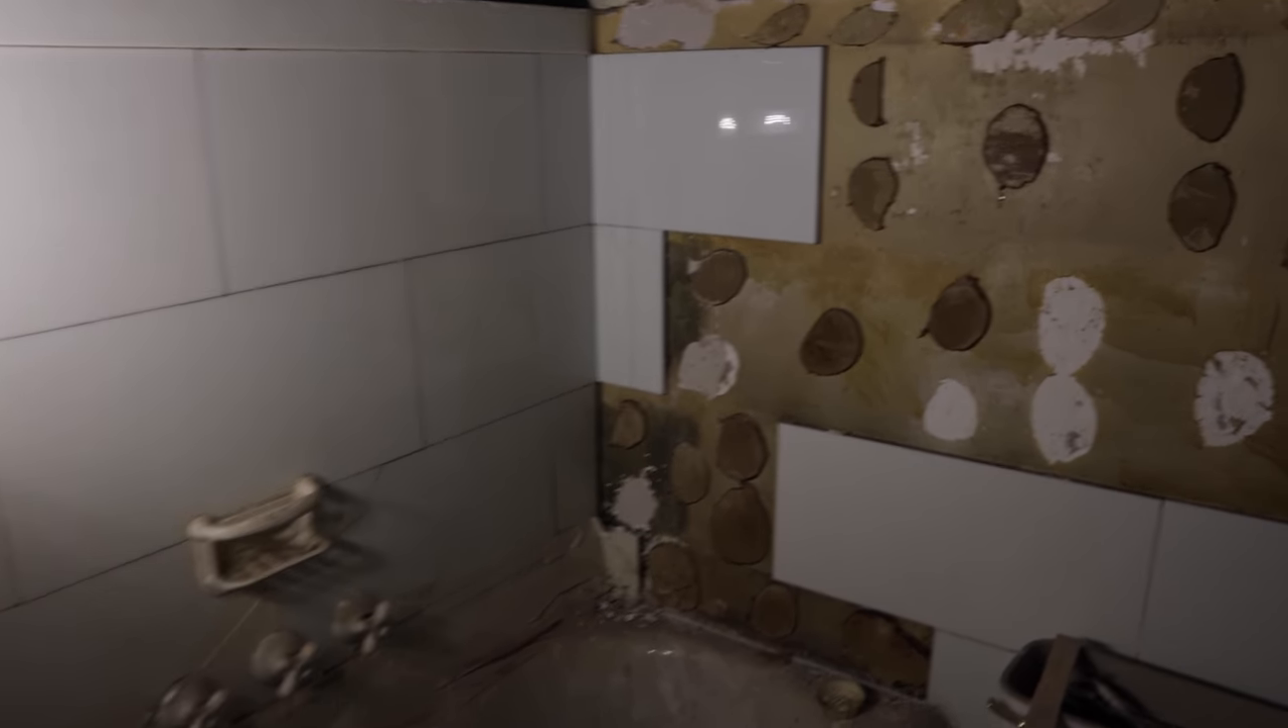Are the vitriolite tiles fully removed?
No.